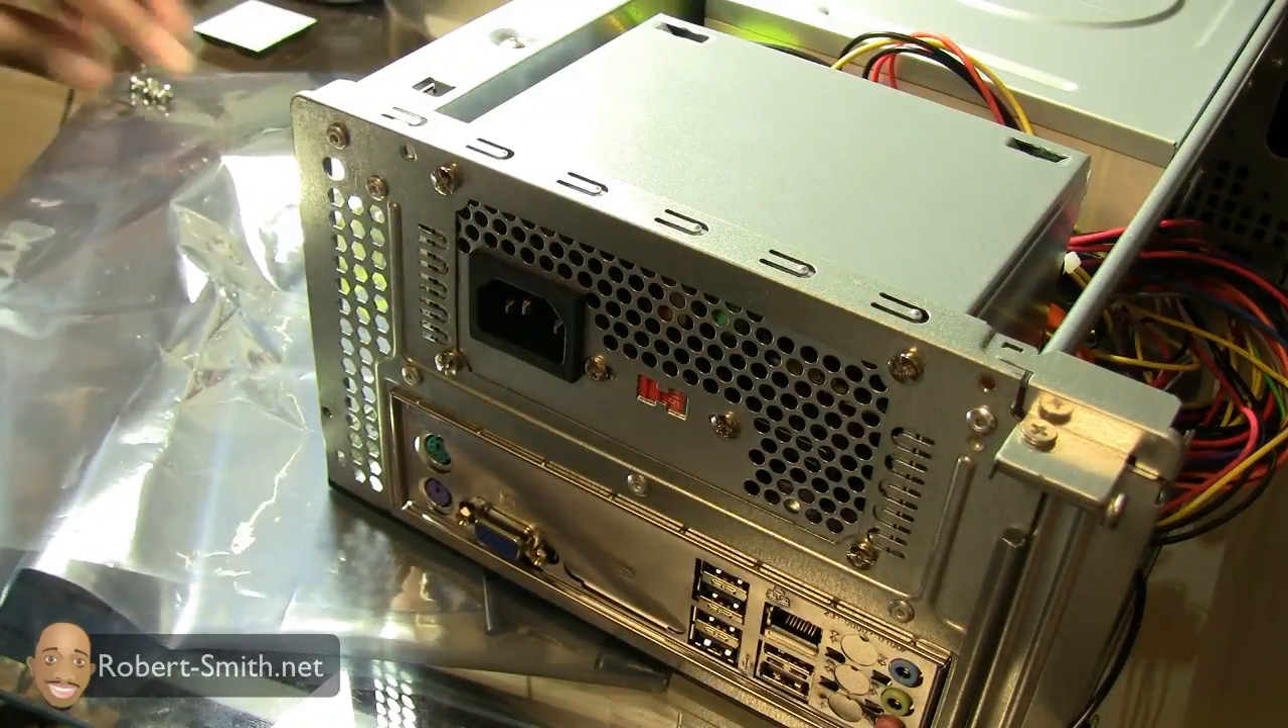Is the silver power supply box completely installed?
Yes.